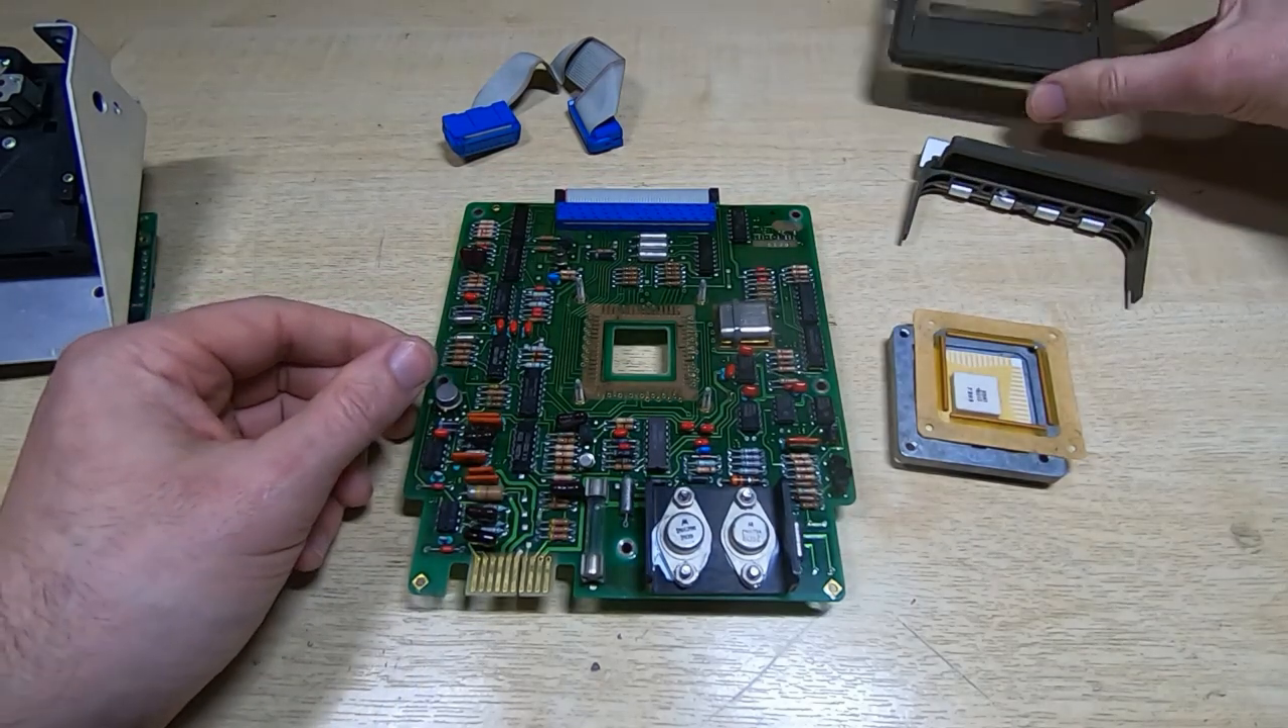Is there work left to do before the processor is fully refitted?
Yes.